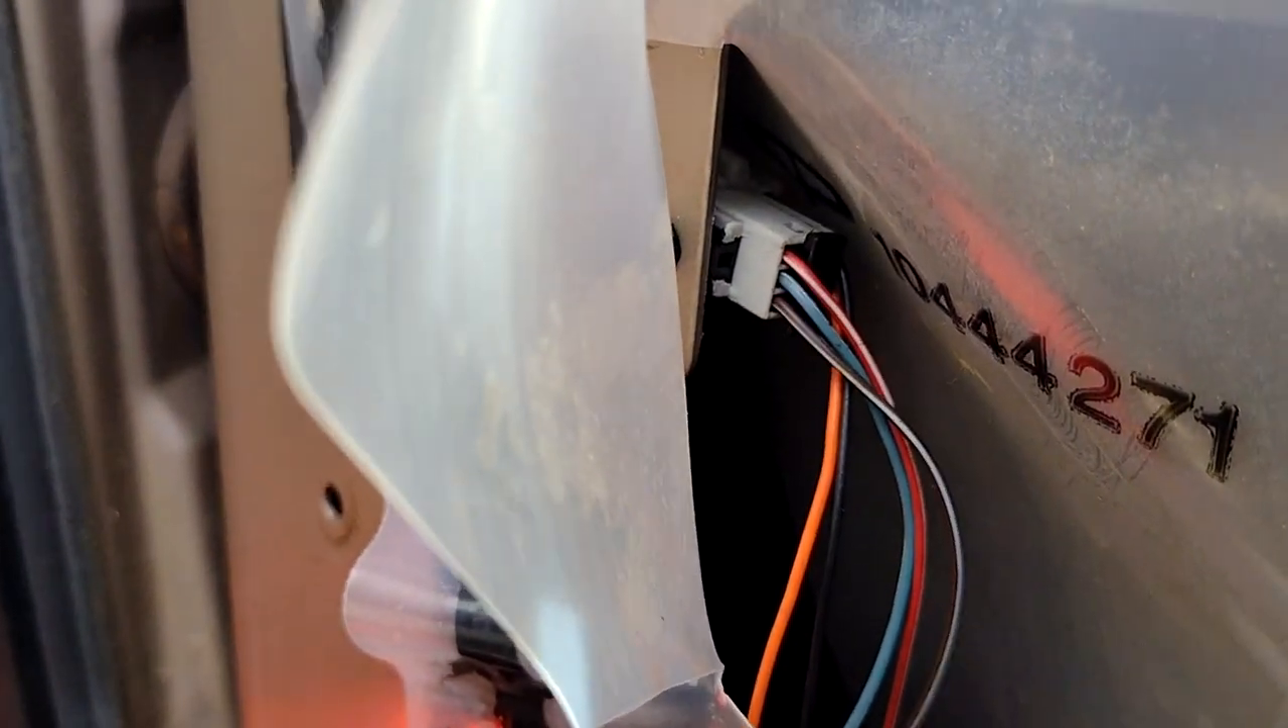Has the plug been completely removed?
No.